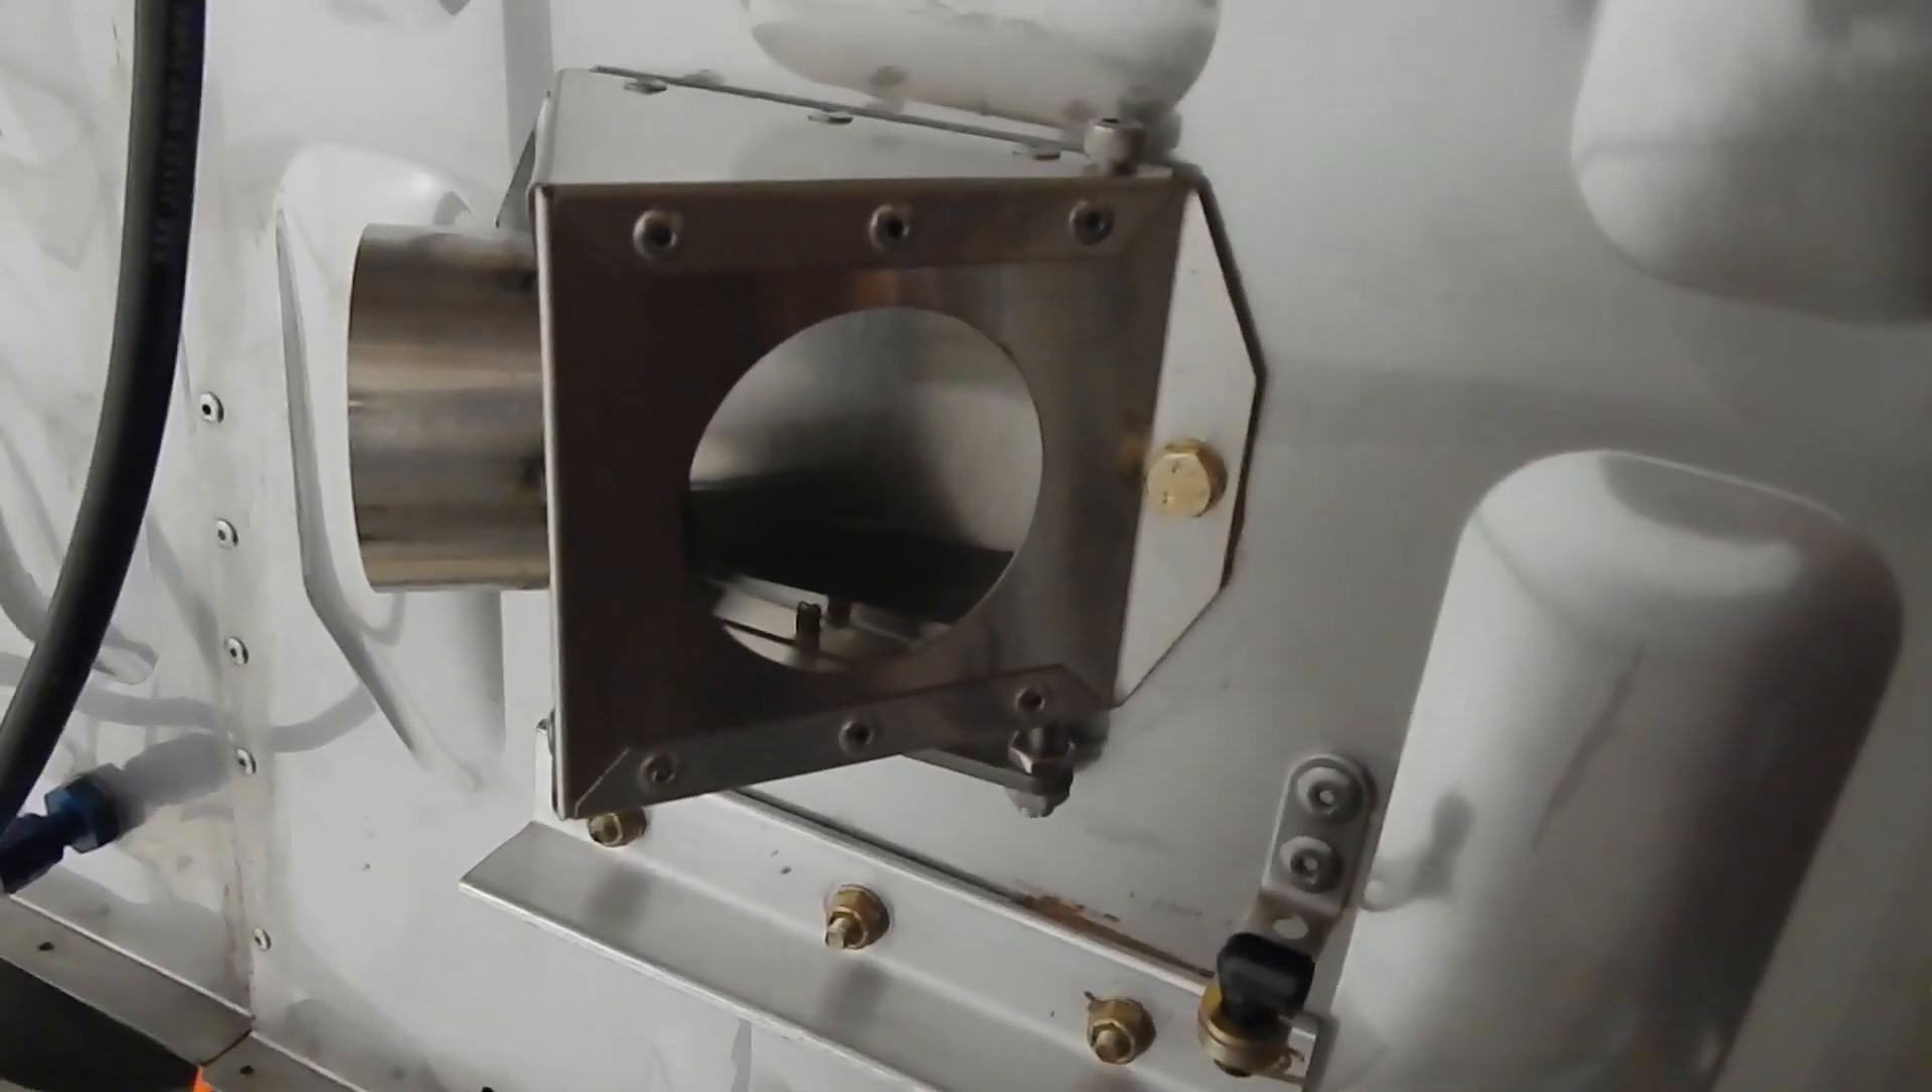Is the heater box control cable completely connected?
No.